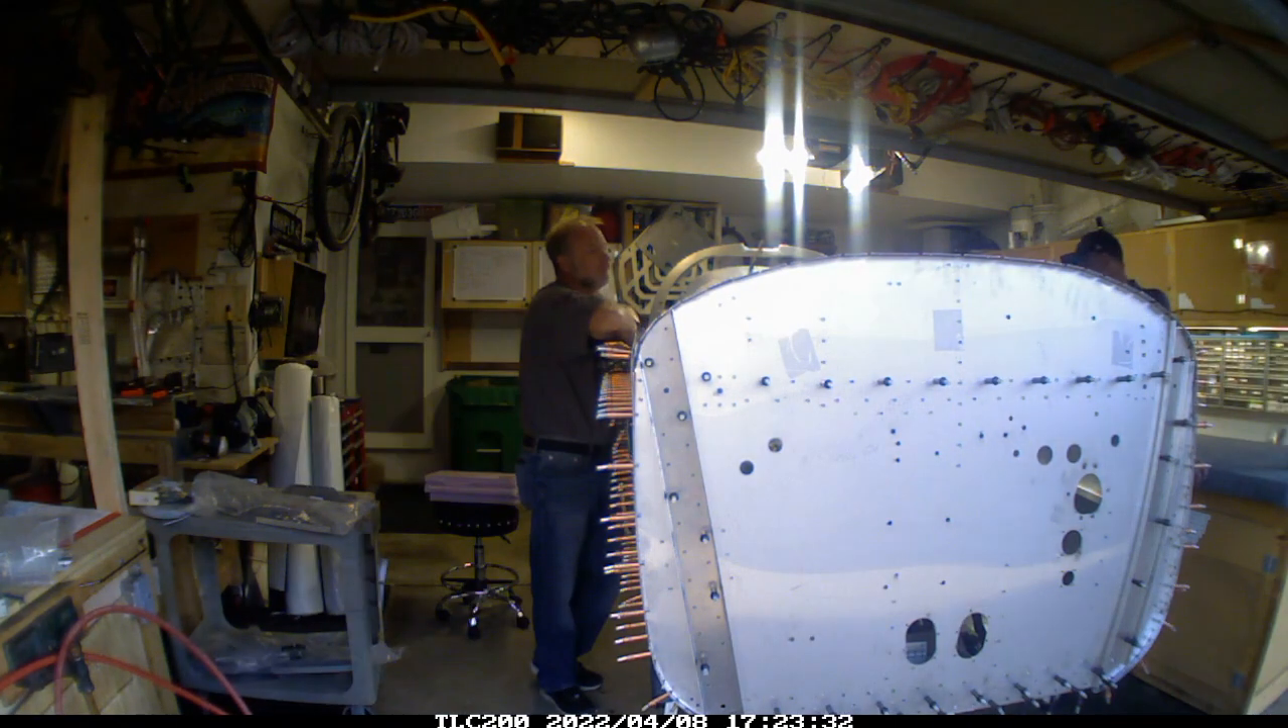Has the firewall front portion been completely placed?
Yes.